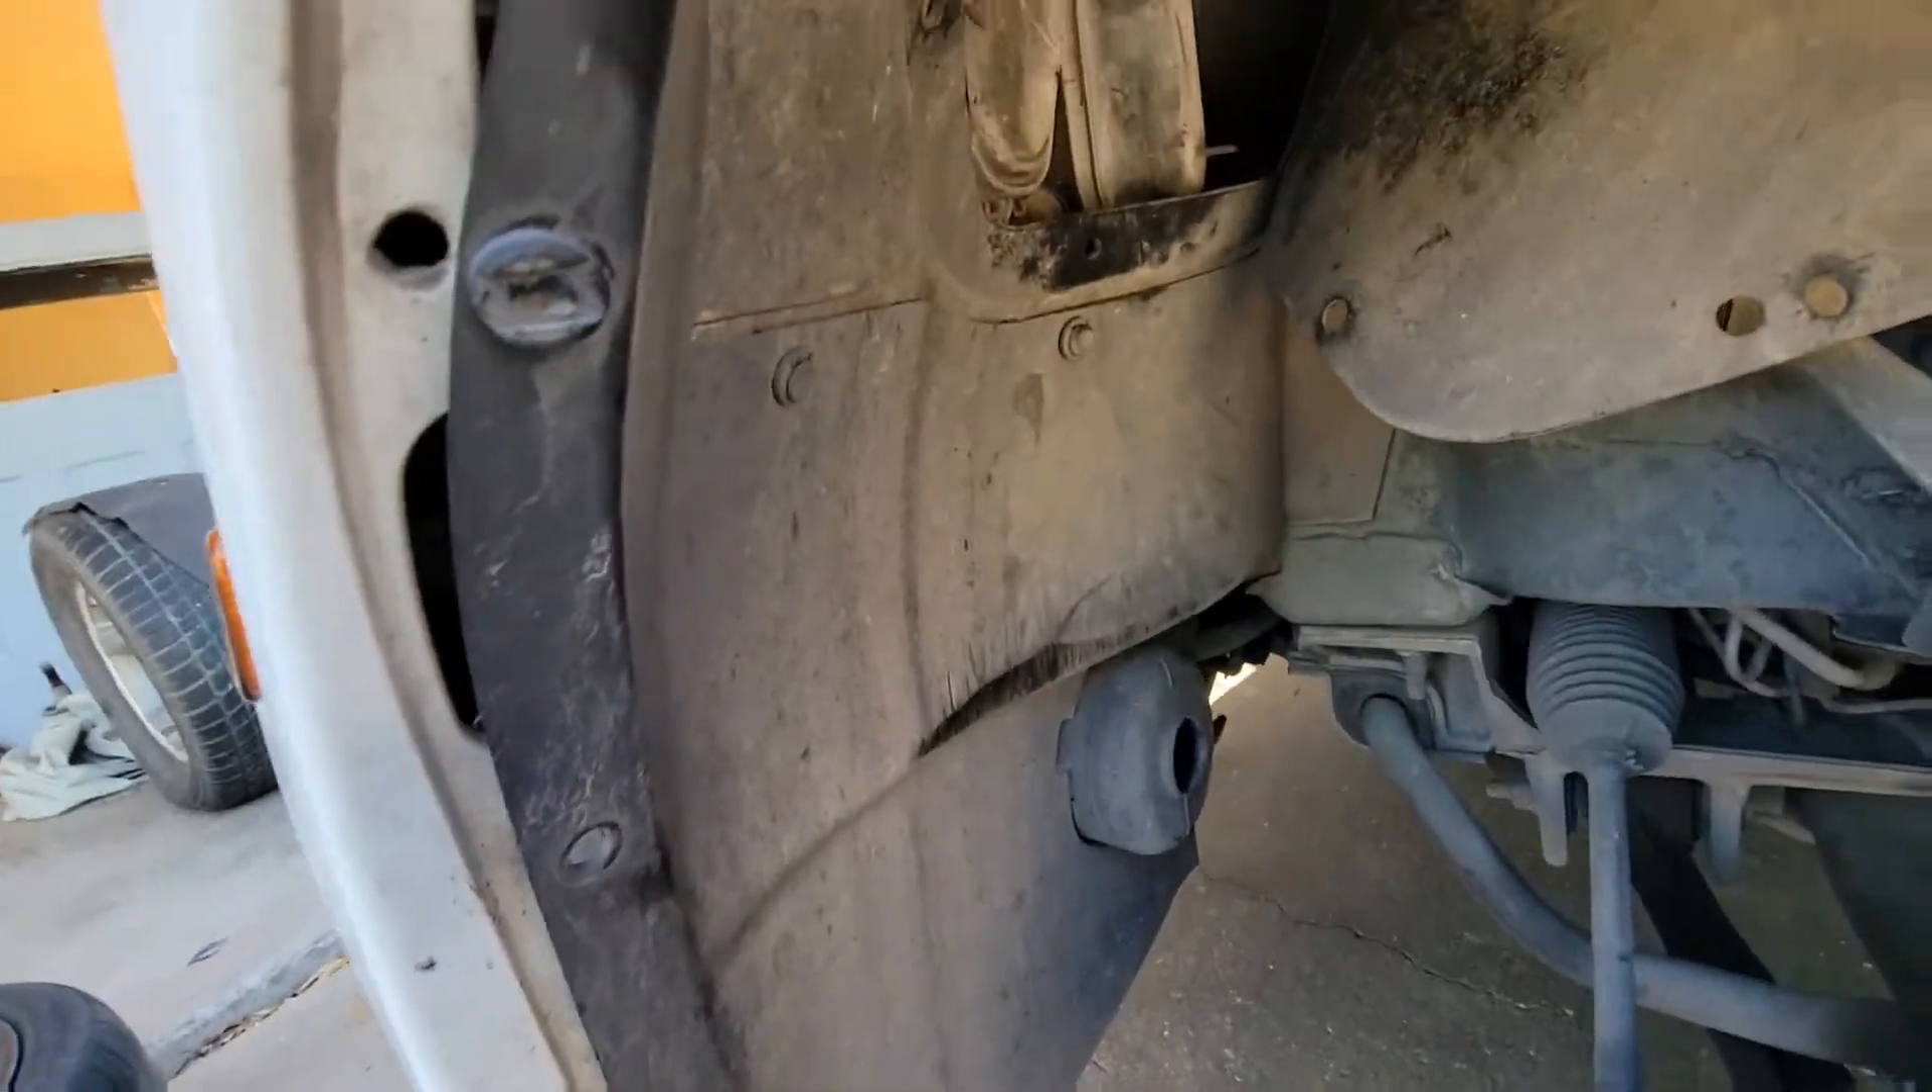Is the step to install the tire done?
No.